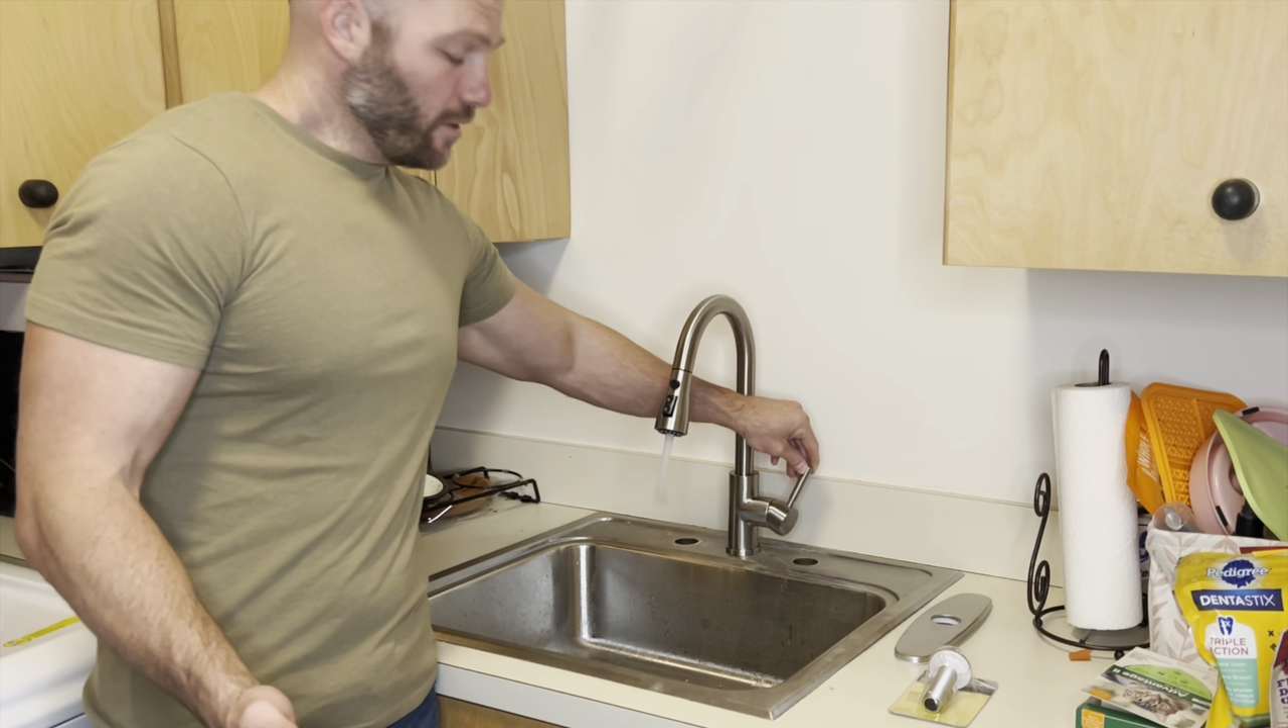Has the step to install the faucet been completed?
Yes.